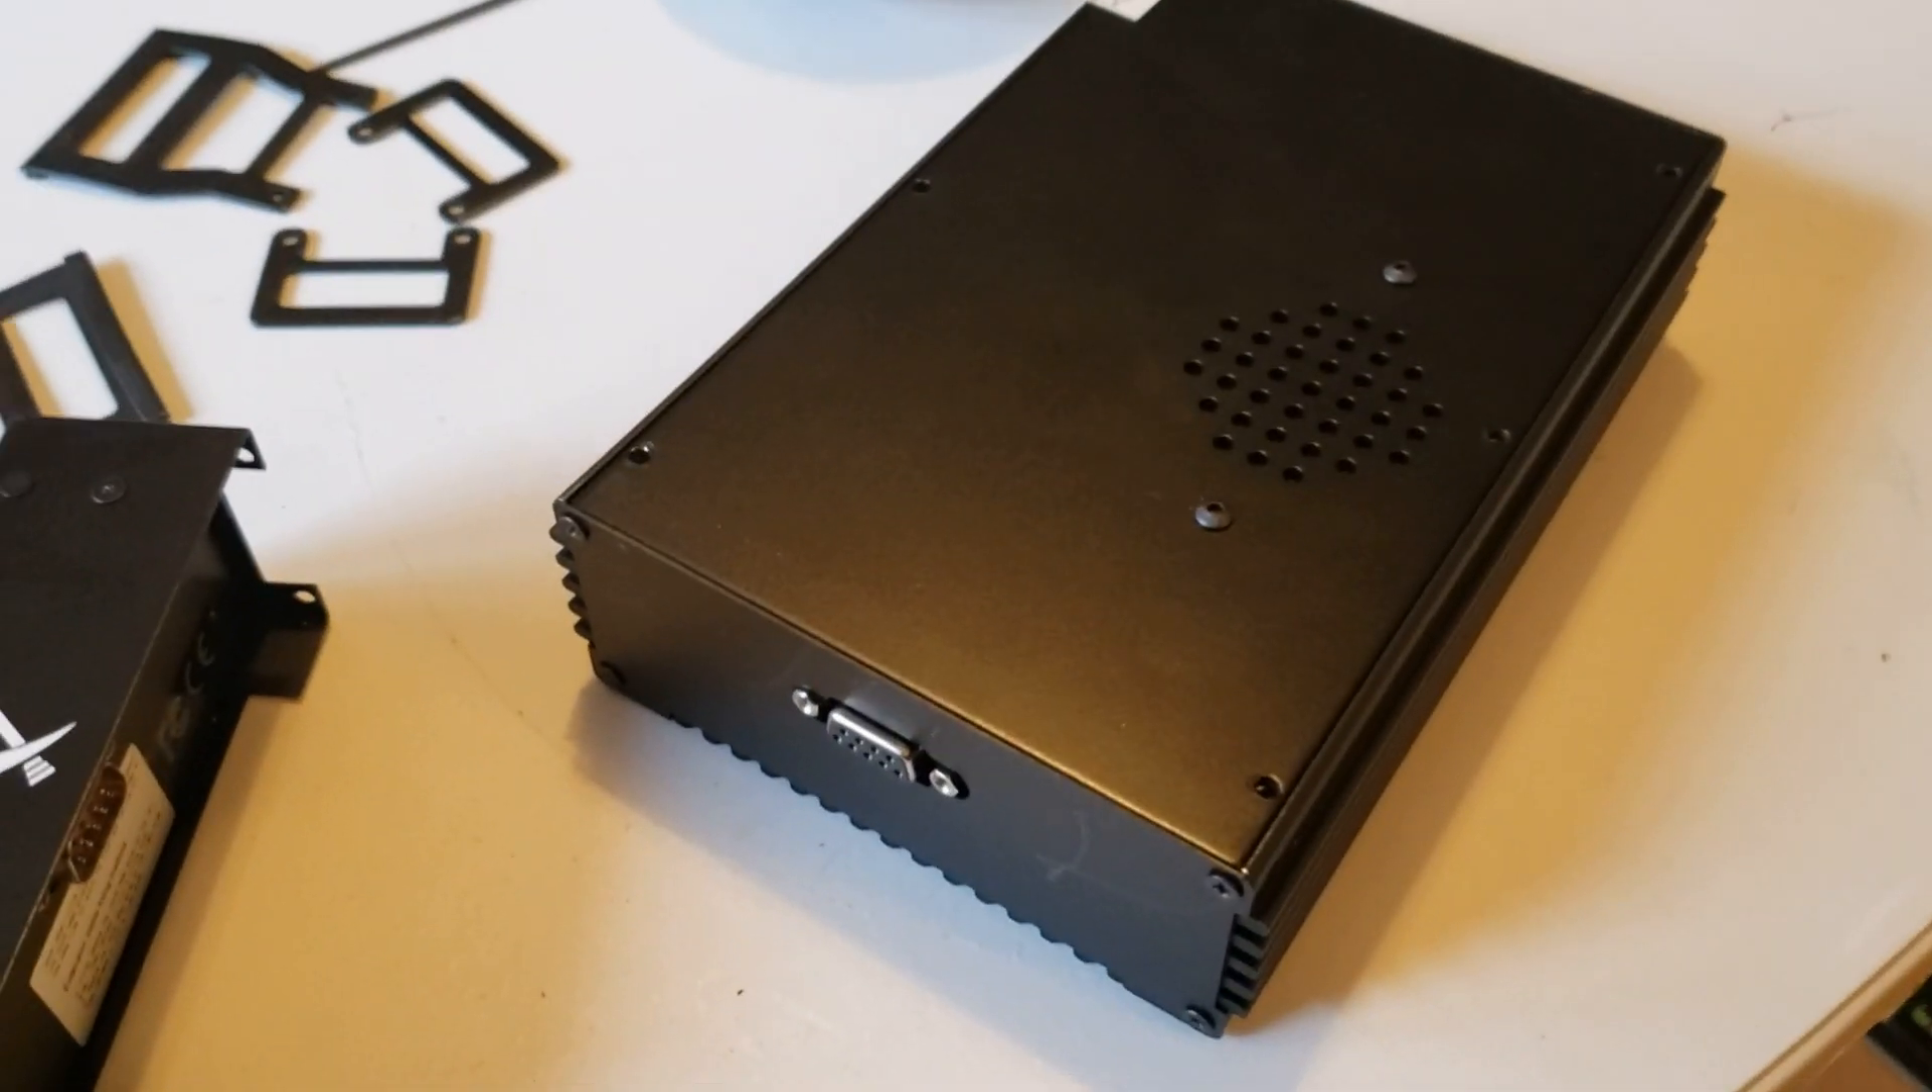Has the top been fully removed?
No.